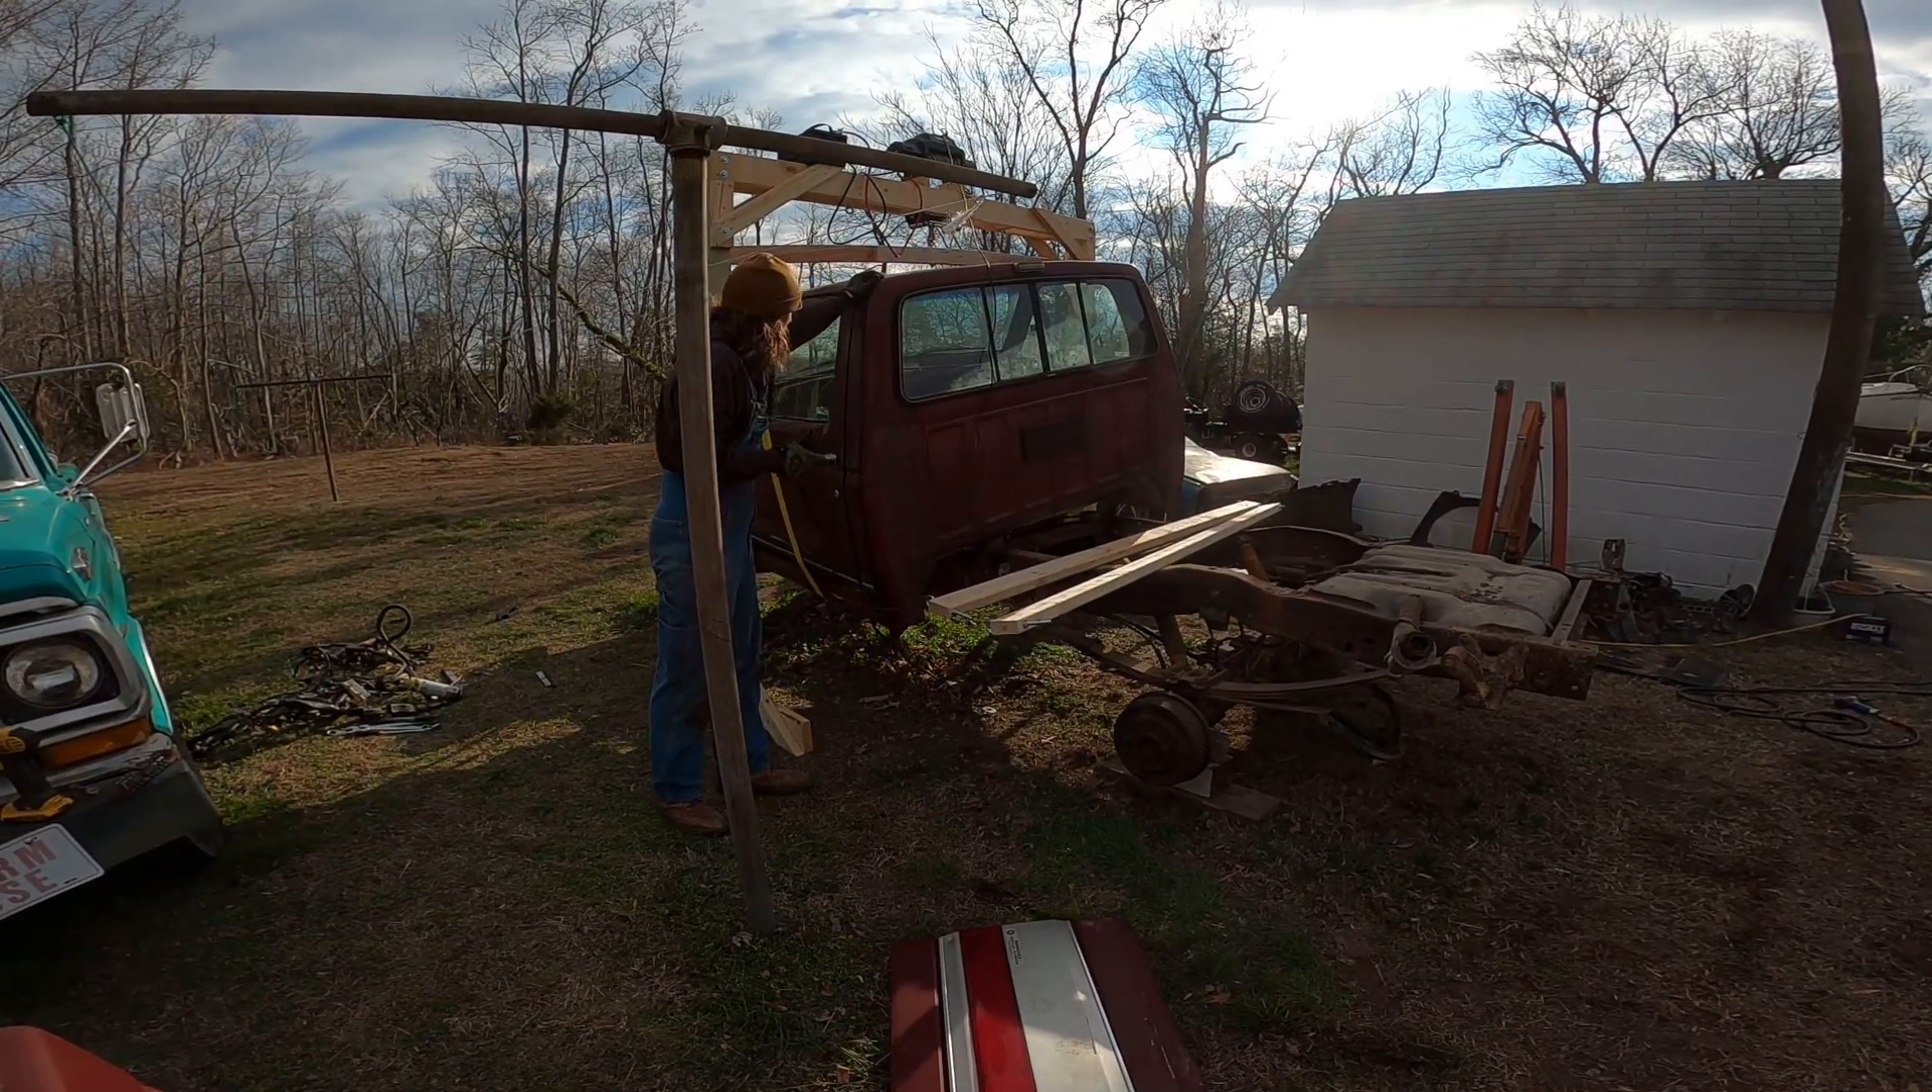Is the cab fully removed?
No.